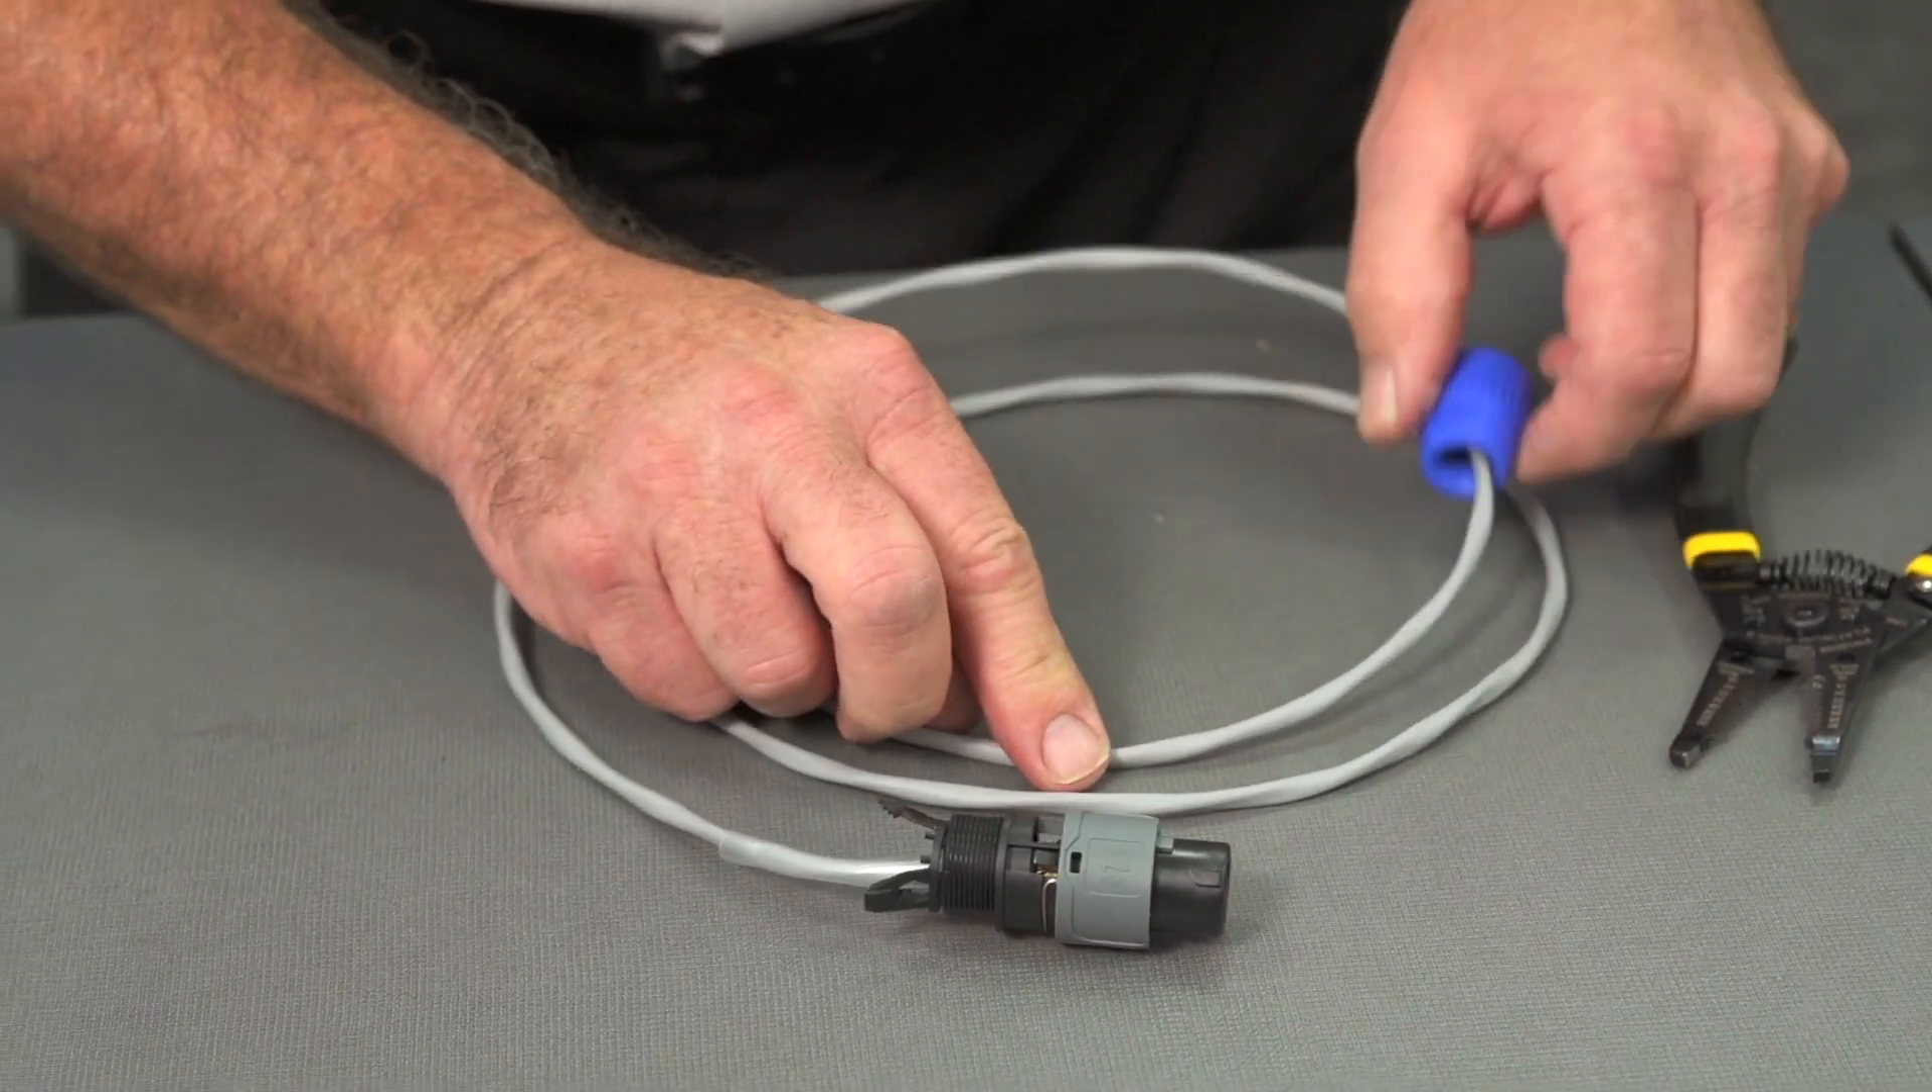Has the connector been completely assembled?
No.